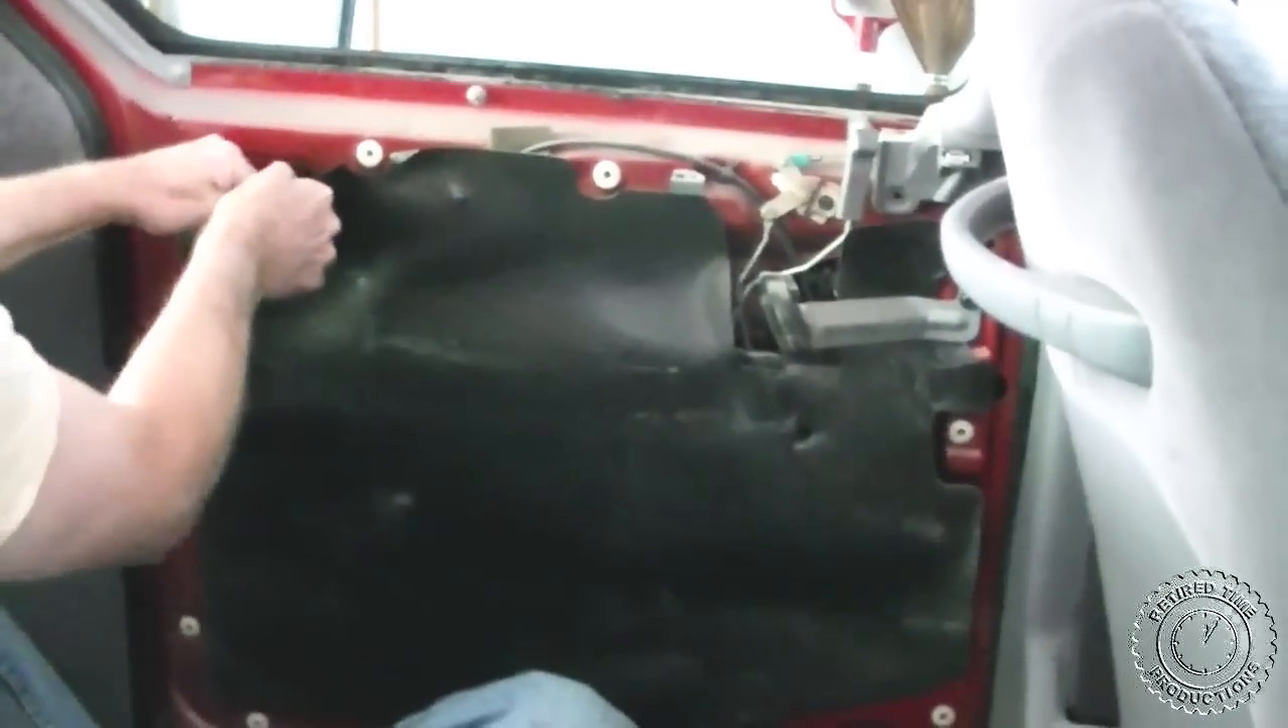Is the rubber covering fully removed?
No.